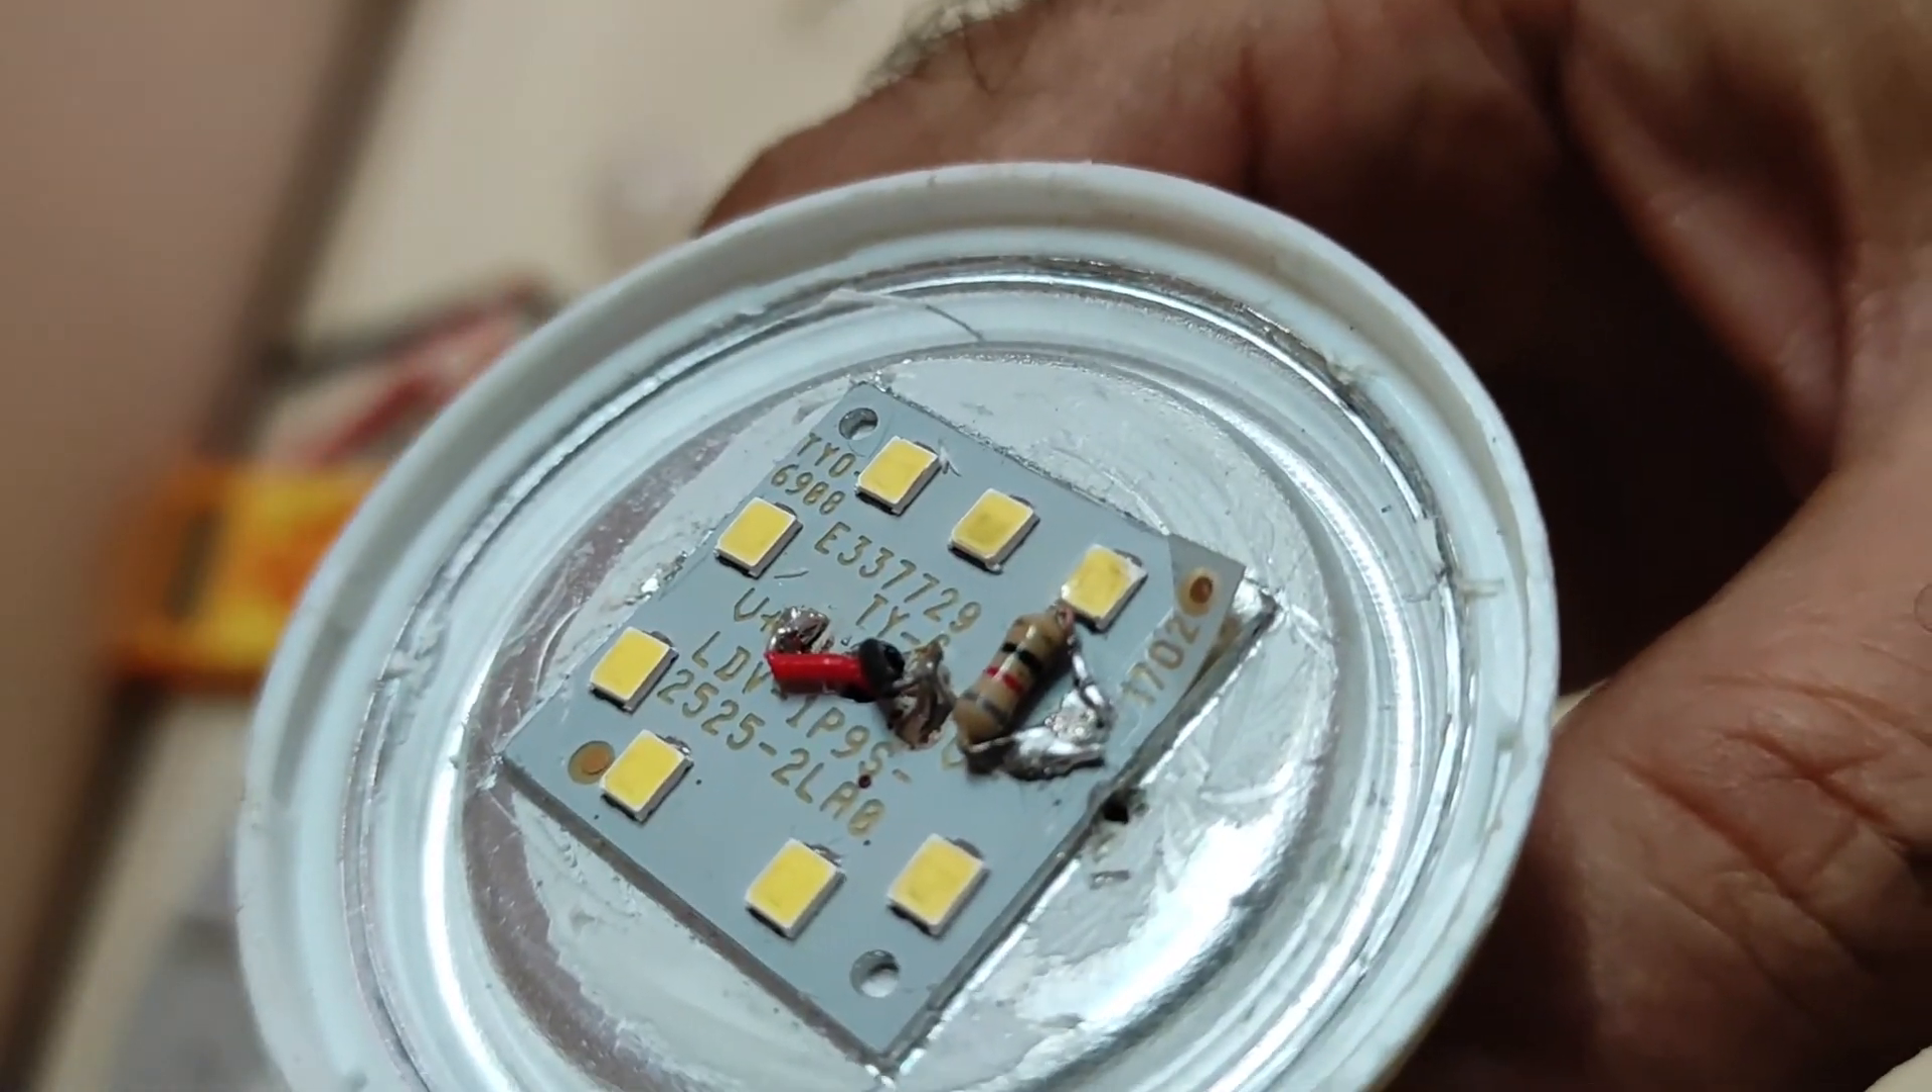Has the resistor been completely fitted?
Yes.